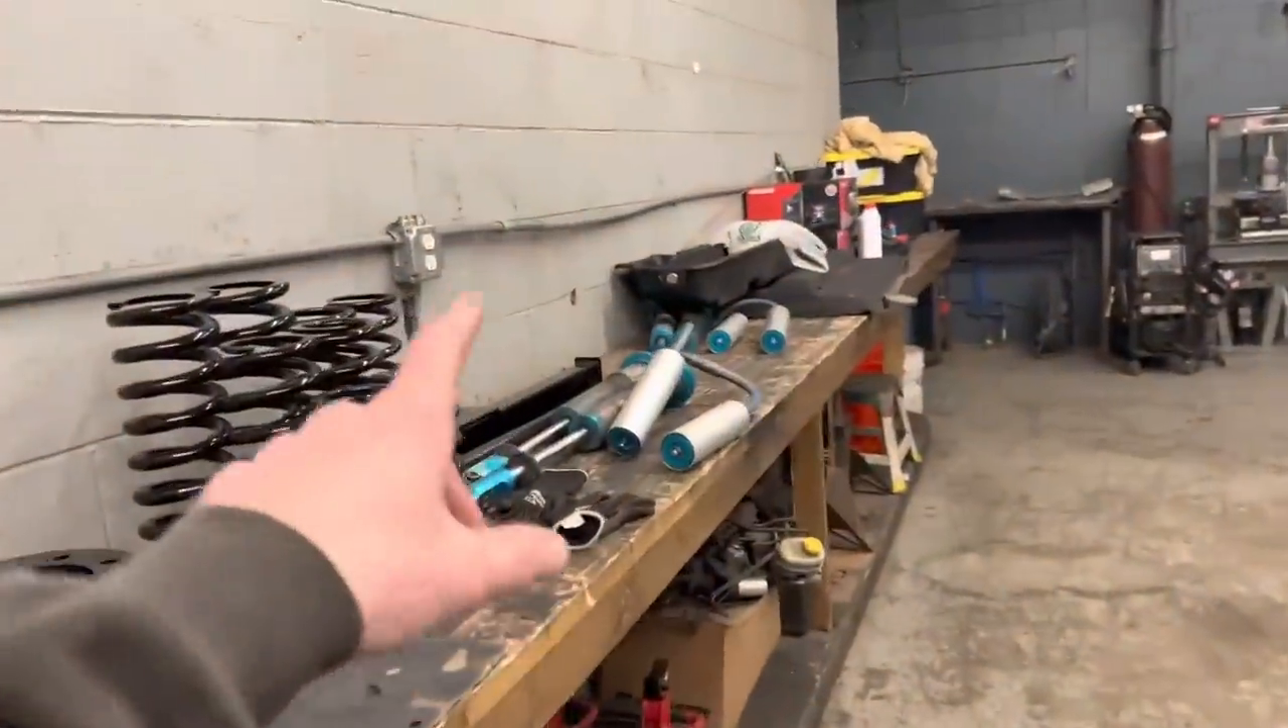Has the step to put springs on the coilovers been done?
No.